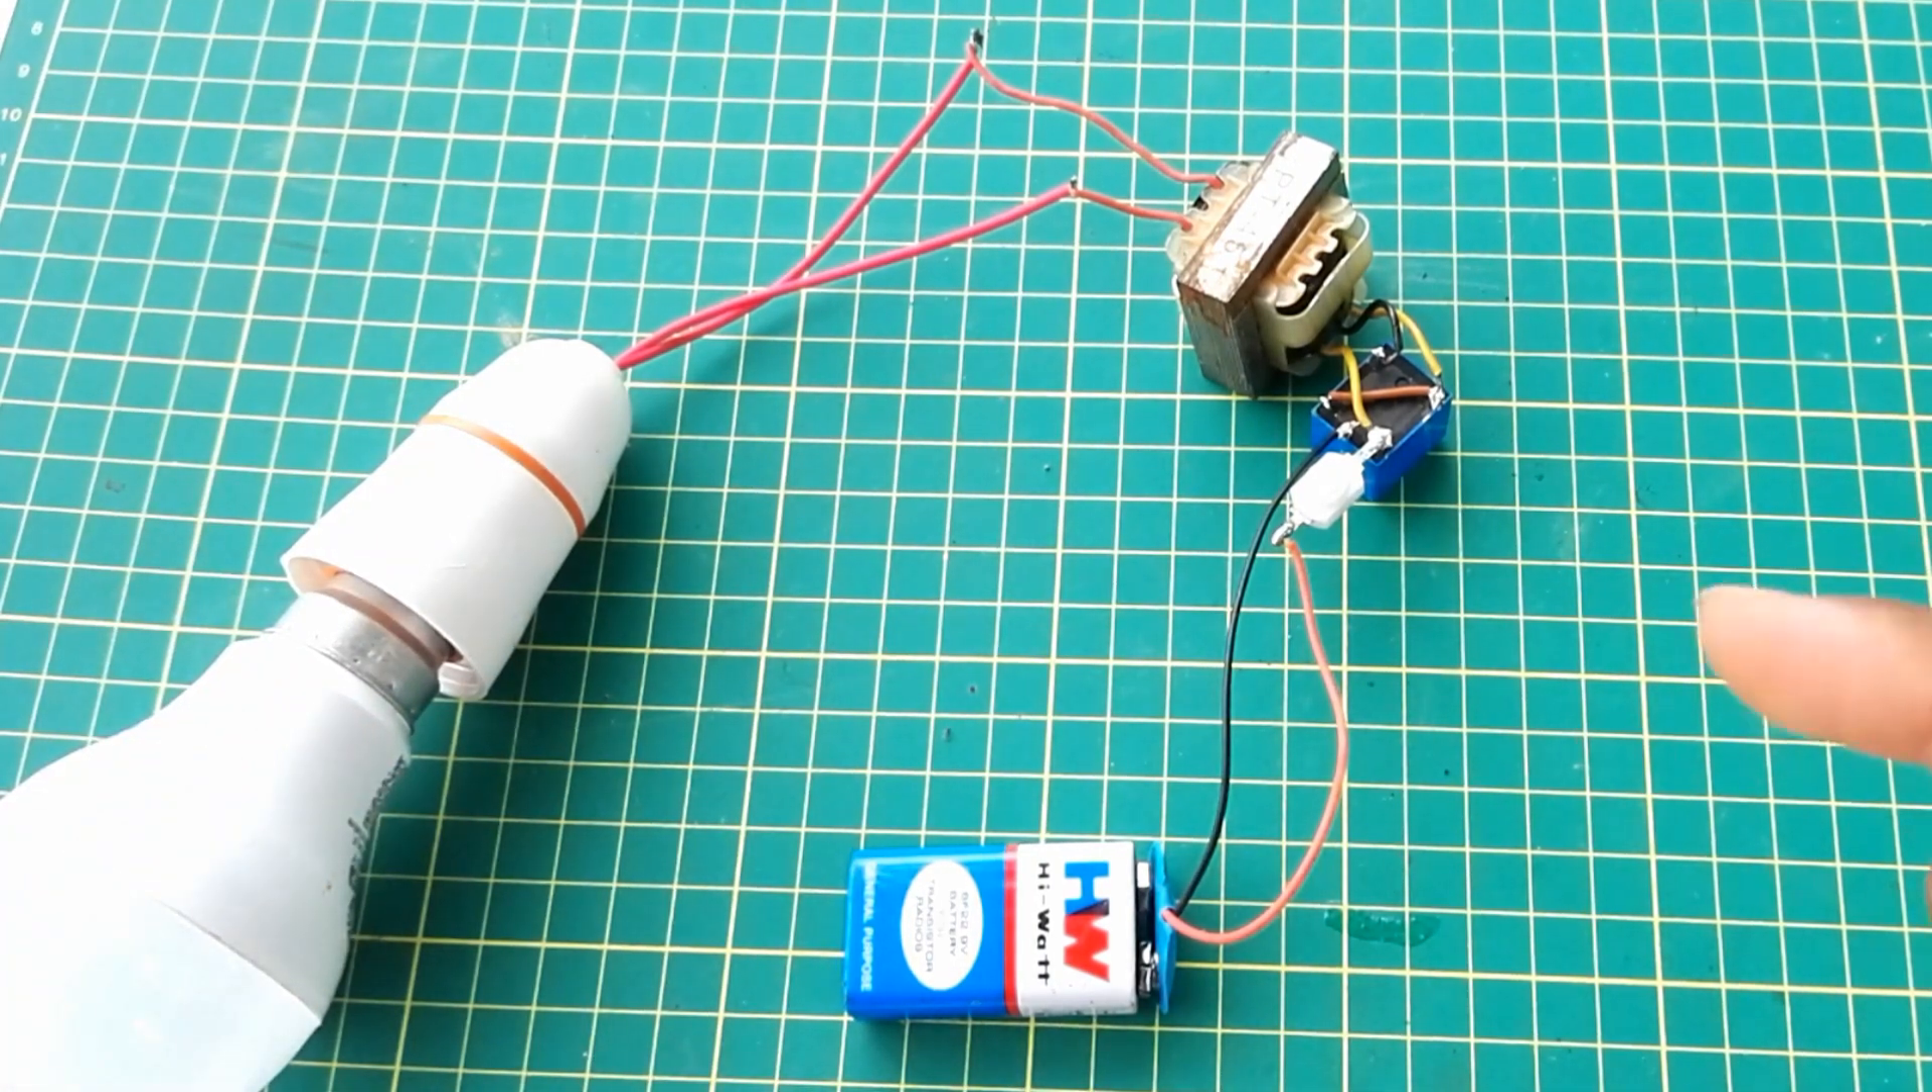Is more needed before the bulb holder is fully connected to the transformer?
No.